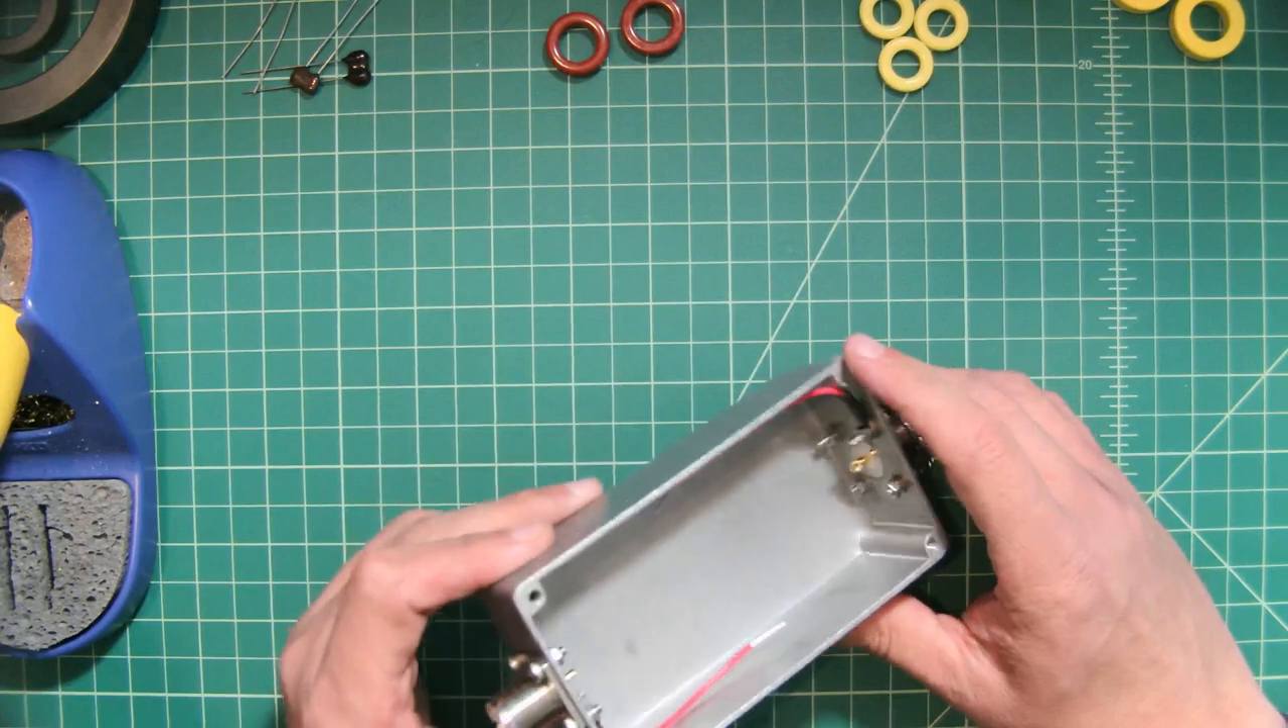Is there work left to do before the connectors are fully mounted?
No.